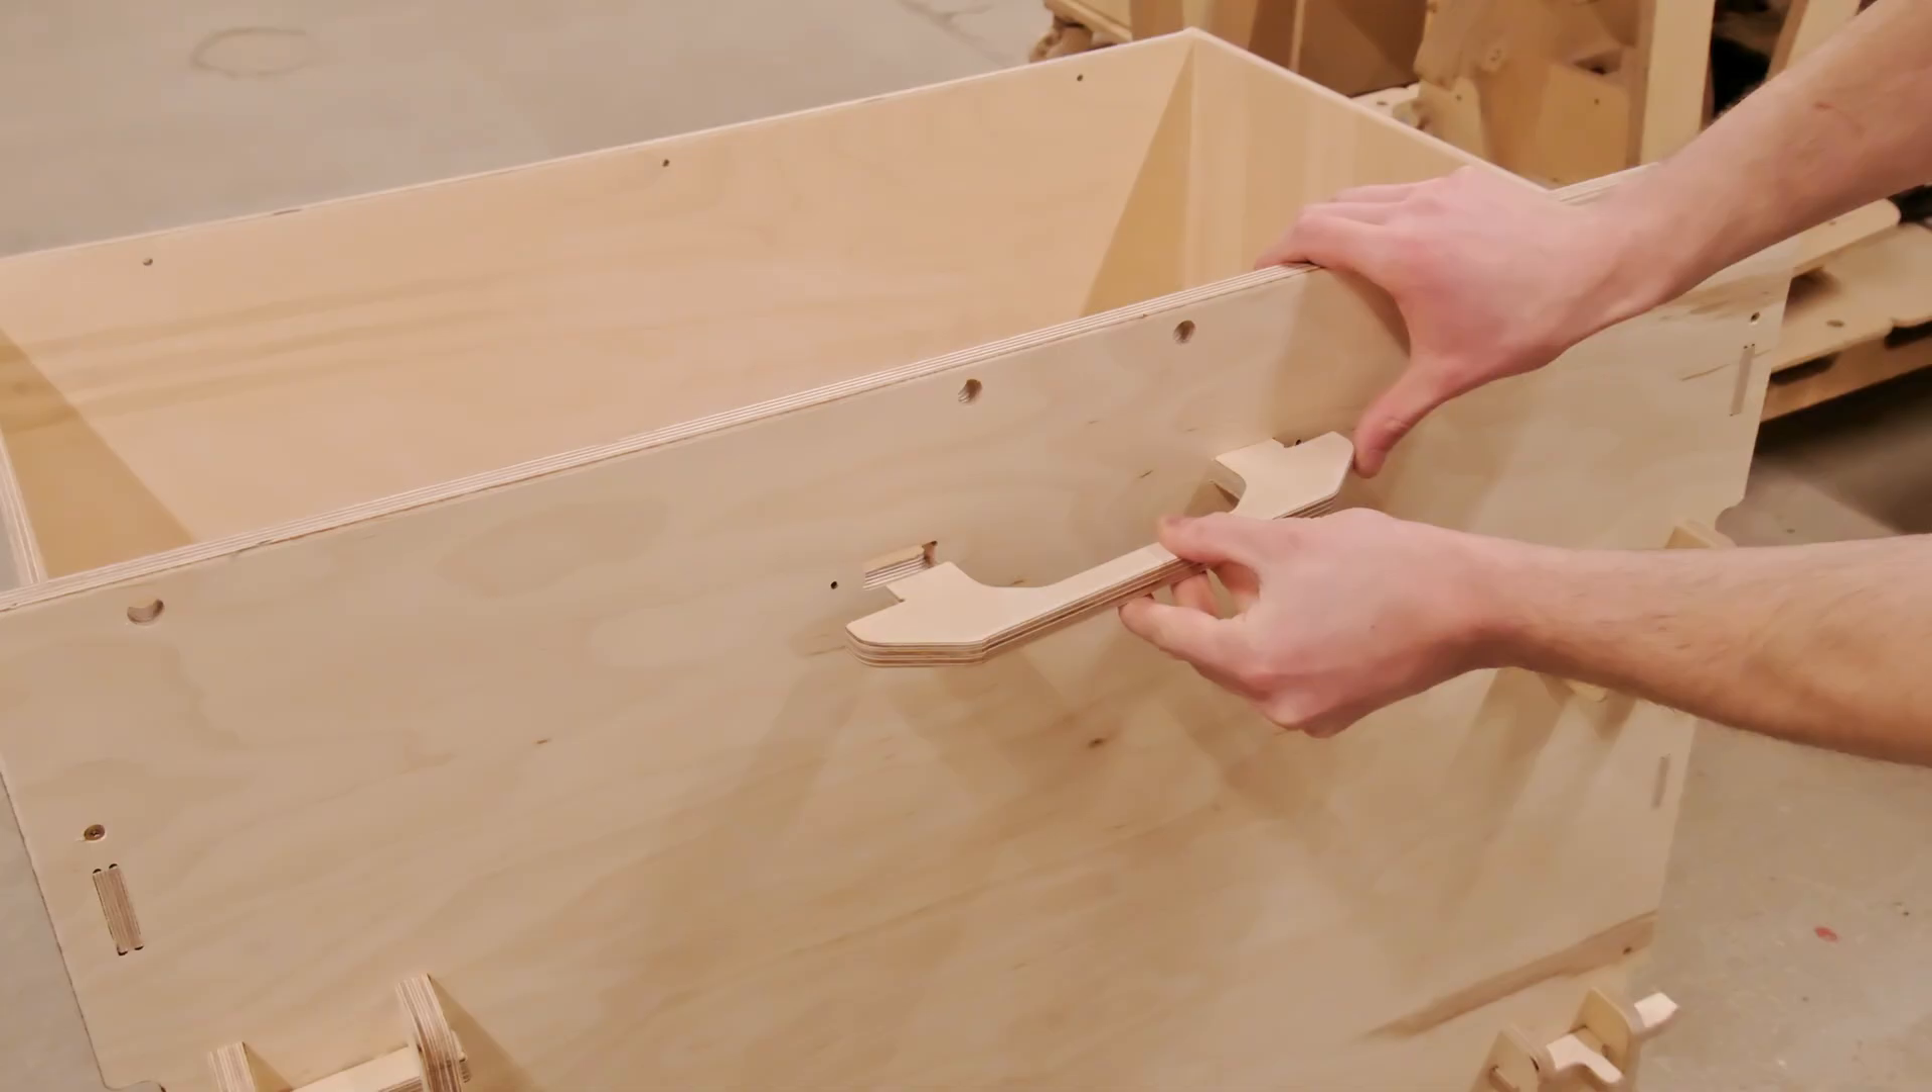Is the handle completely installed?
No.